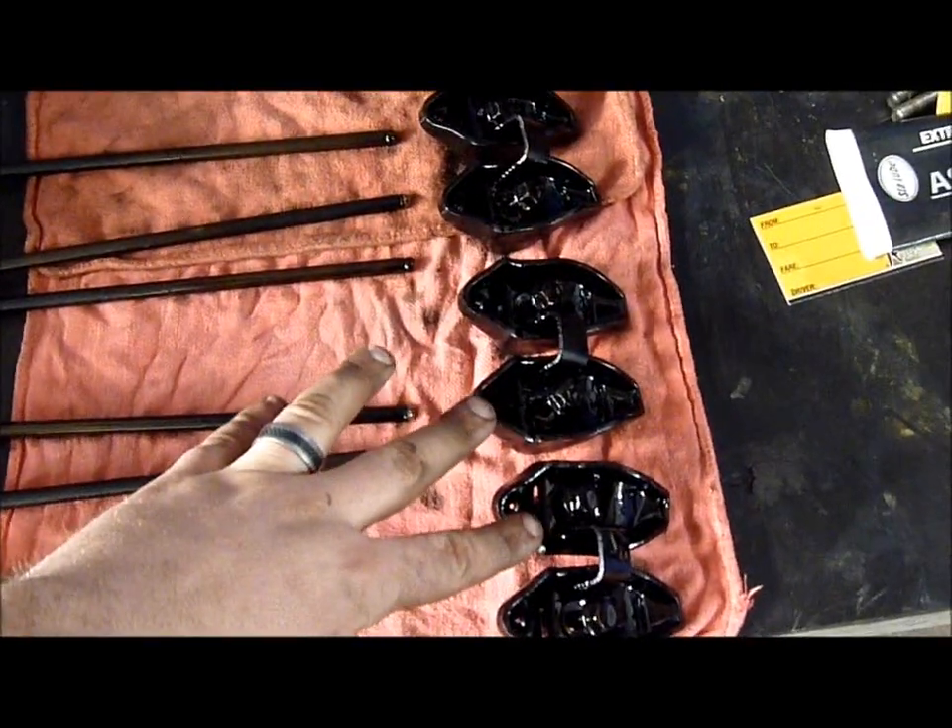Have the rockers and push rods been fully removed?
Yes.